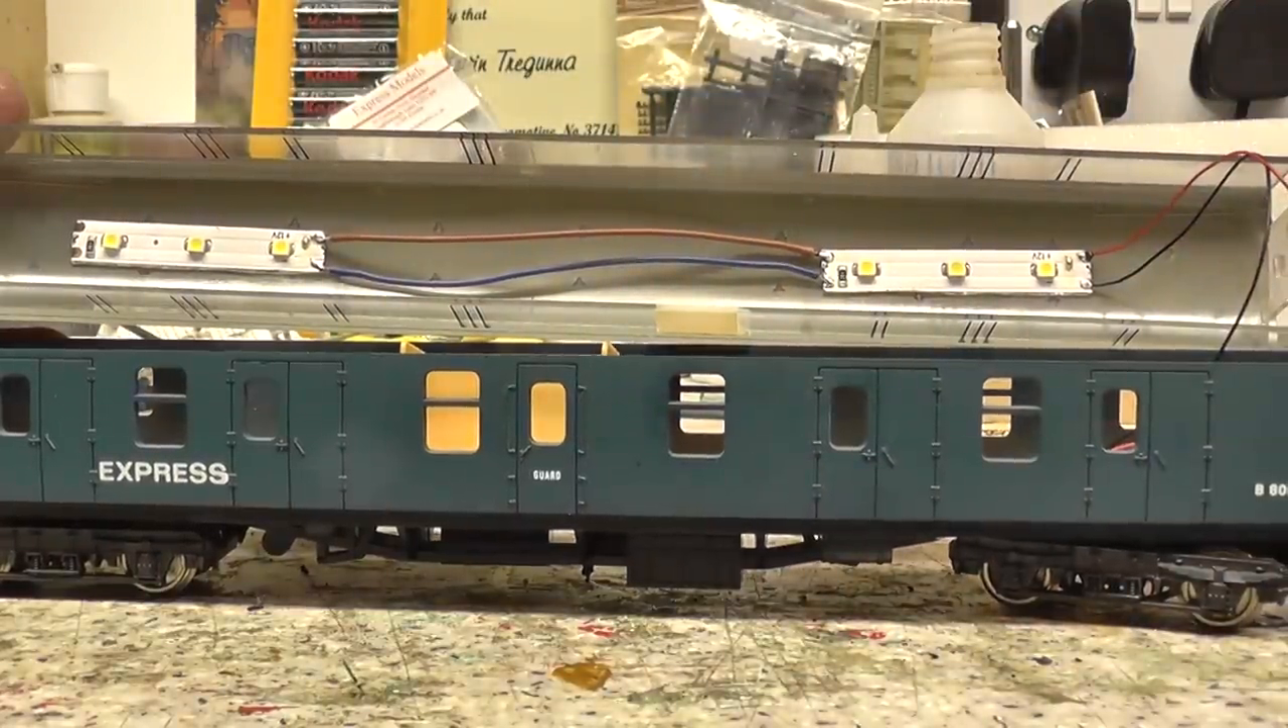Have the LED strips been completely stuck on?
Yes.